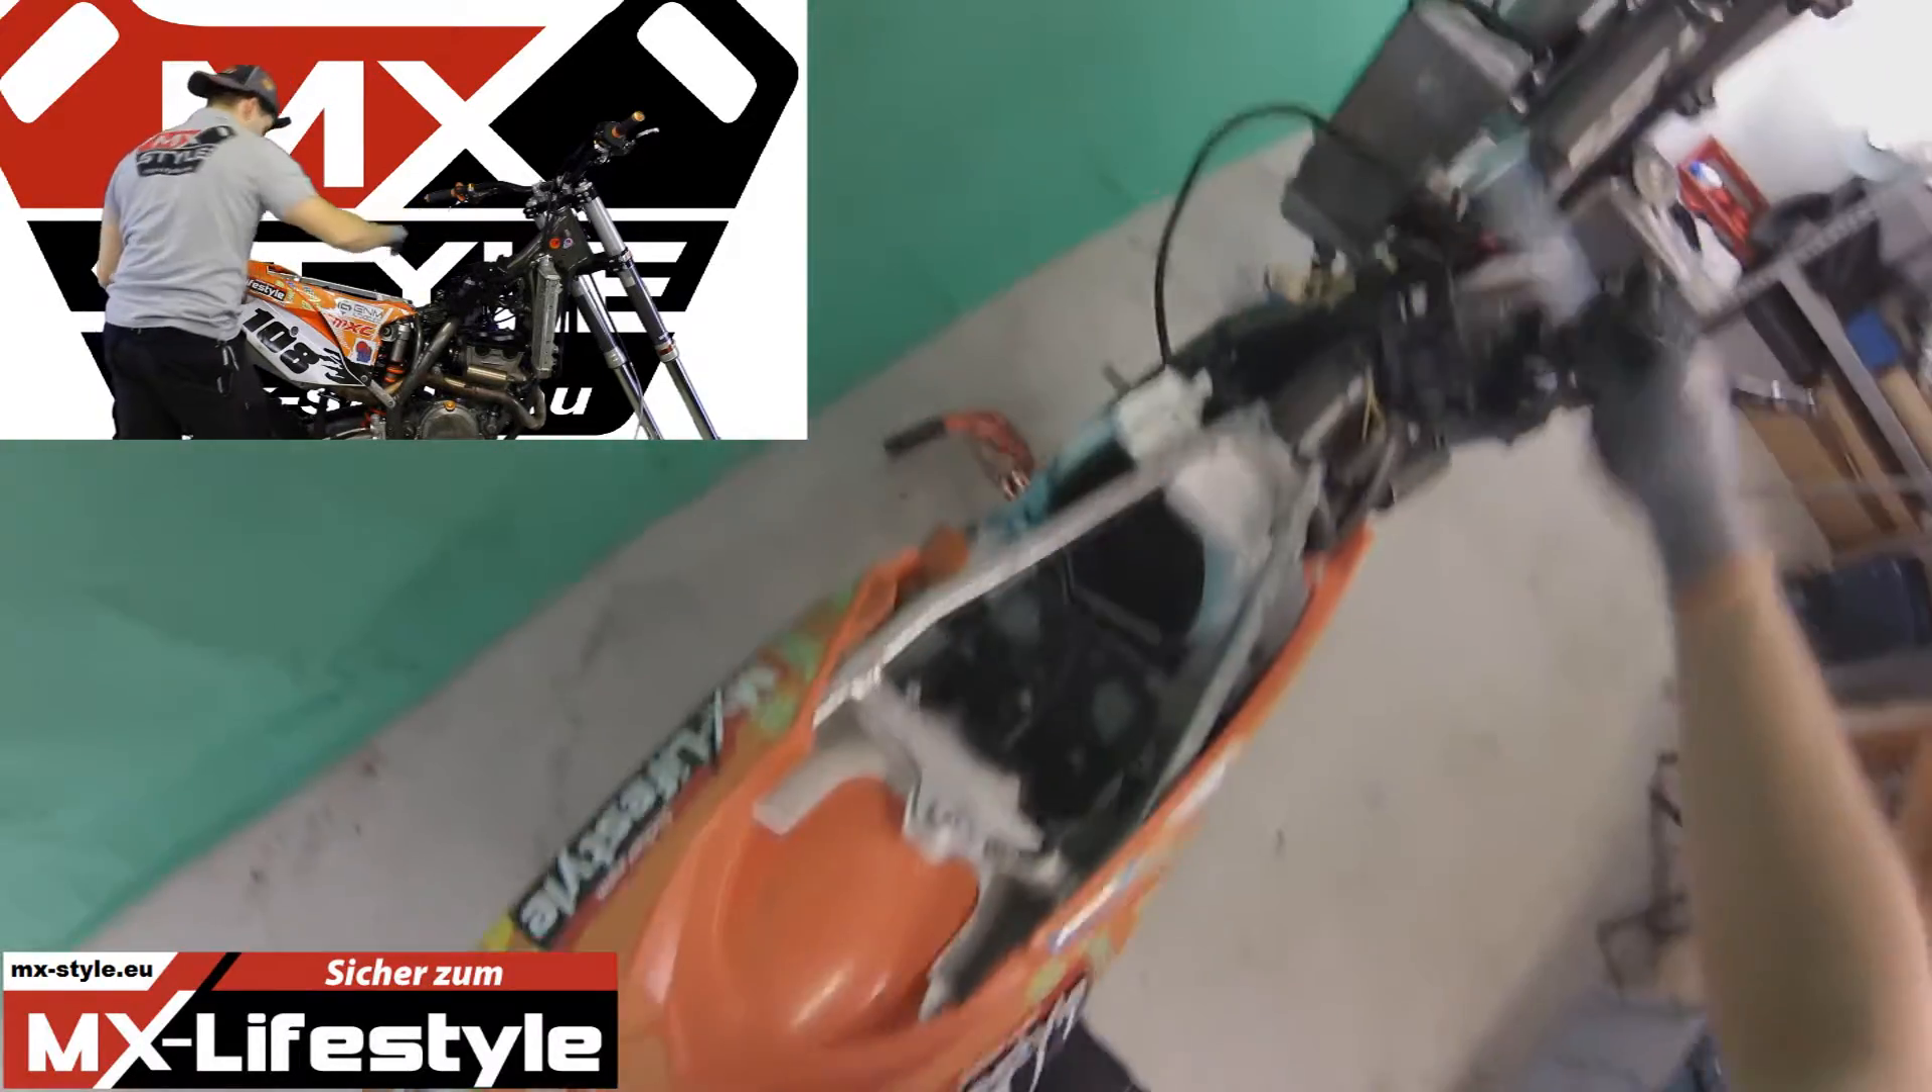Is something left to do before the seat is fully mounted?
Yes.